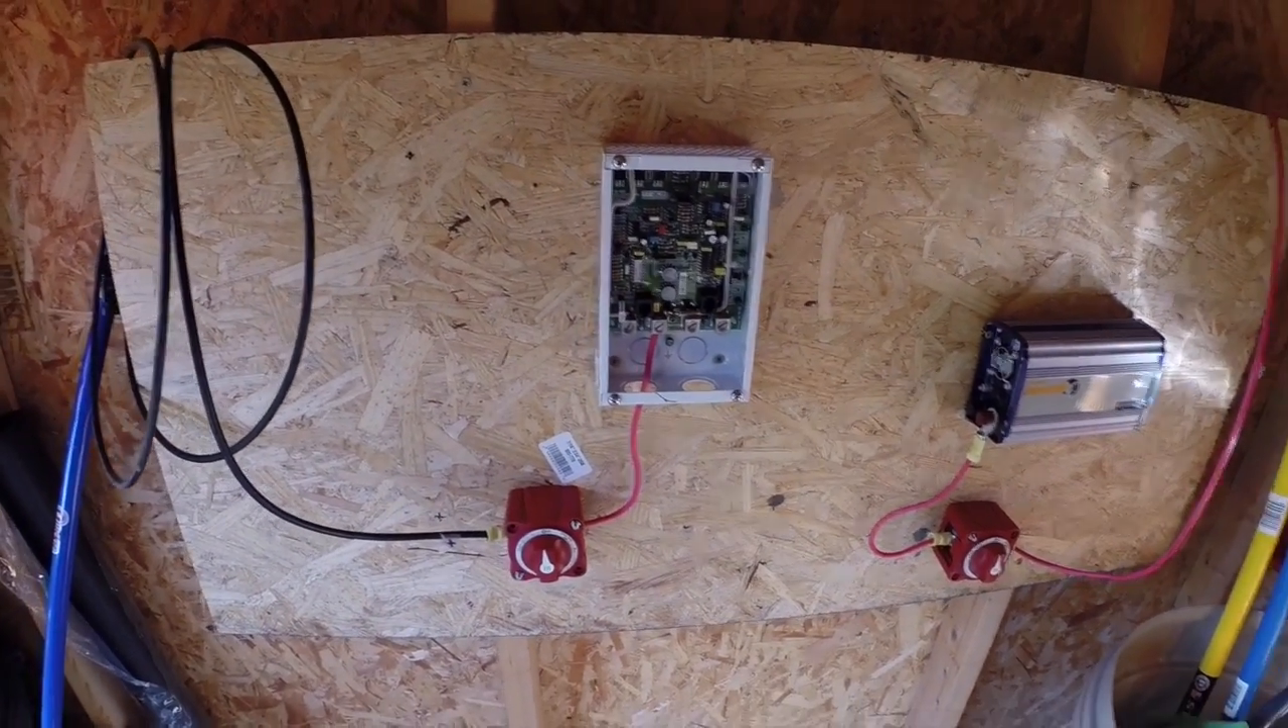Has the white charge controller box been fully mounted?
Yes.